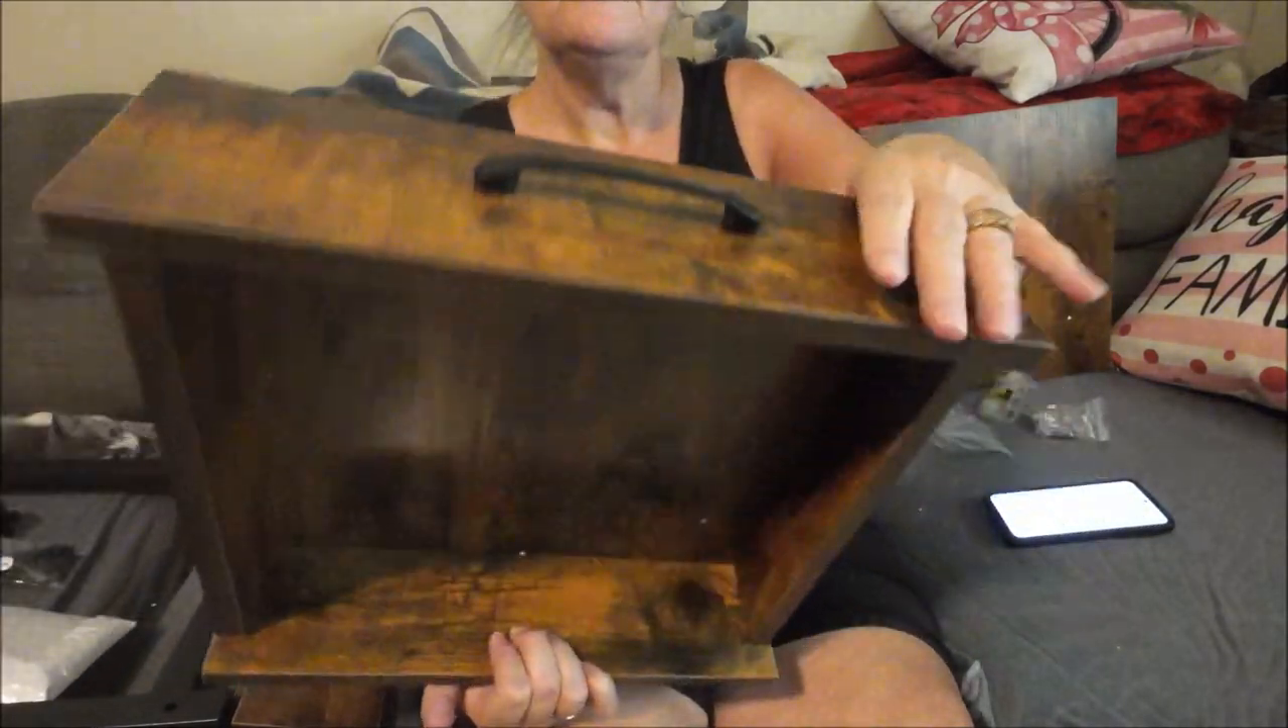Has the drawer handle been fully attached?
Yes.